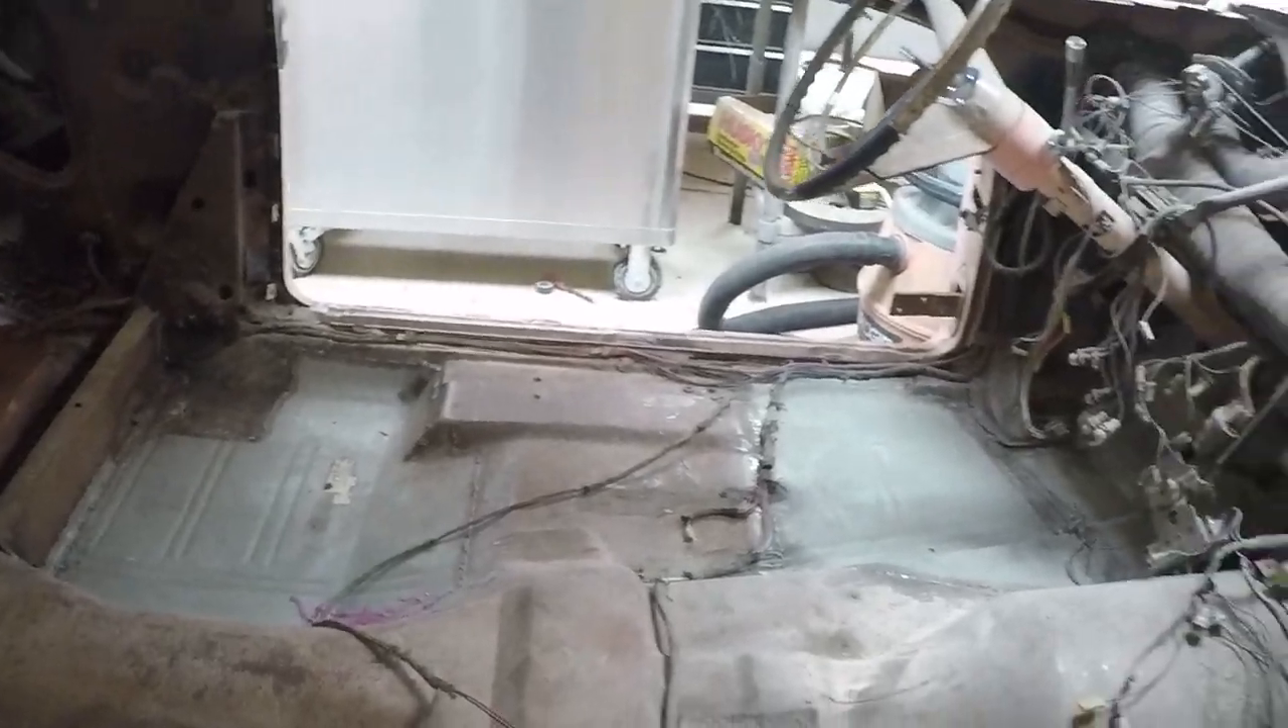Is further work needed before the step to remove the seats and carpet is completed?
No.